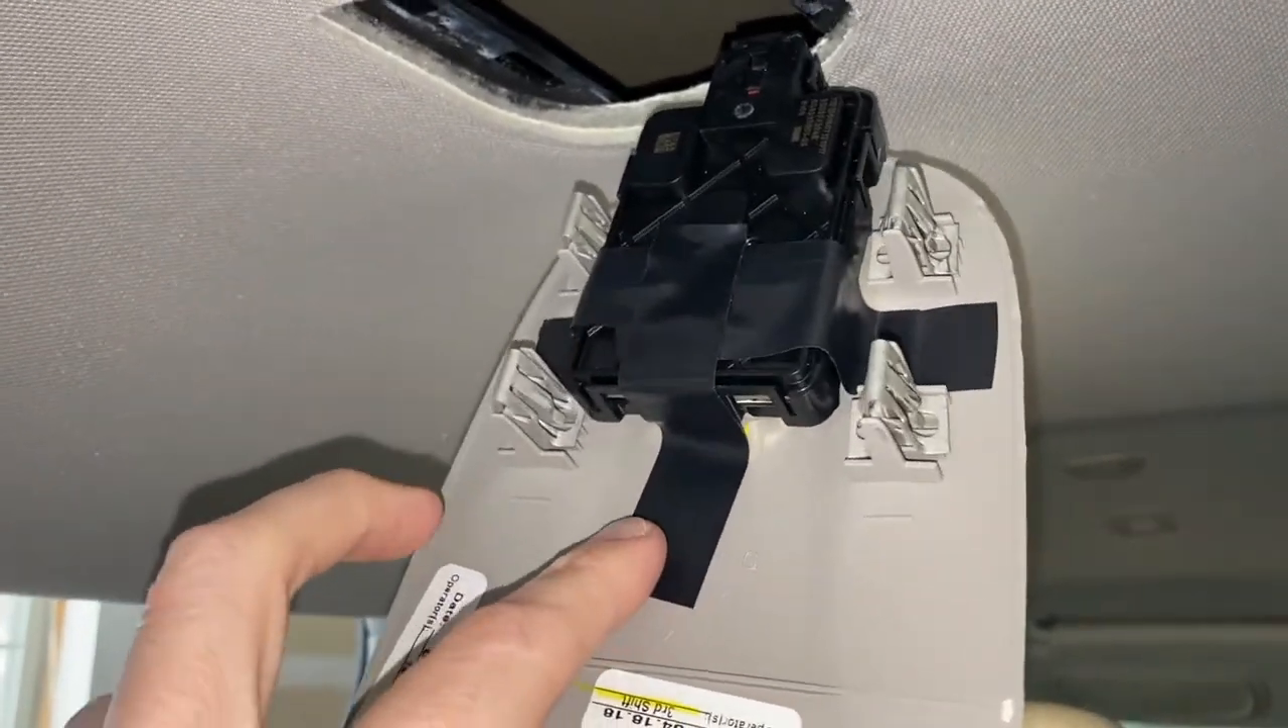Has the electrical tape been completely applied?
Yes.